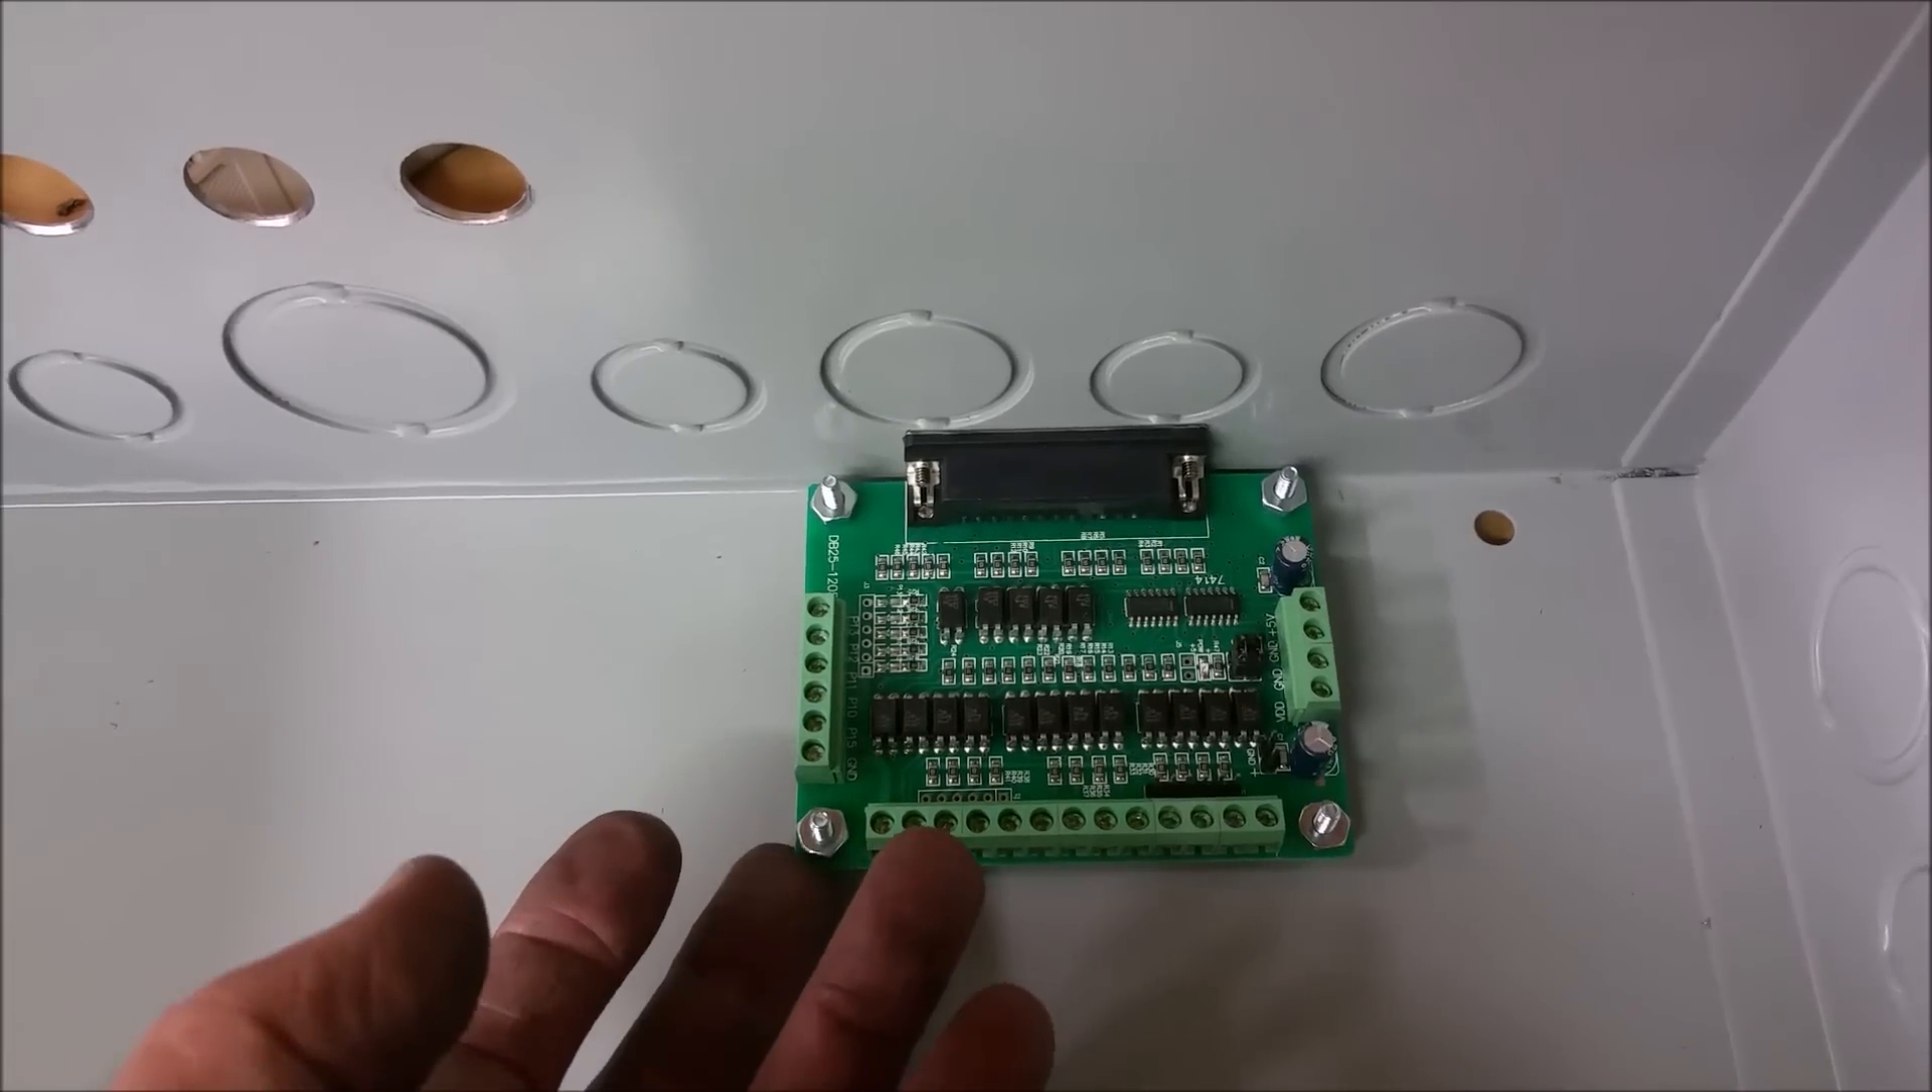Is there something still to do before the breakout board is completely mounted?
No.